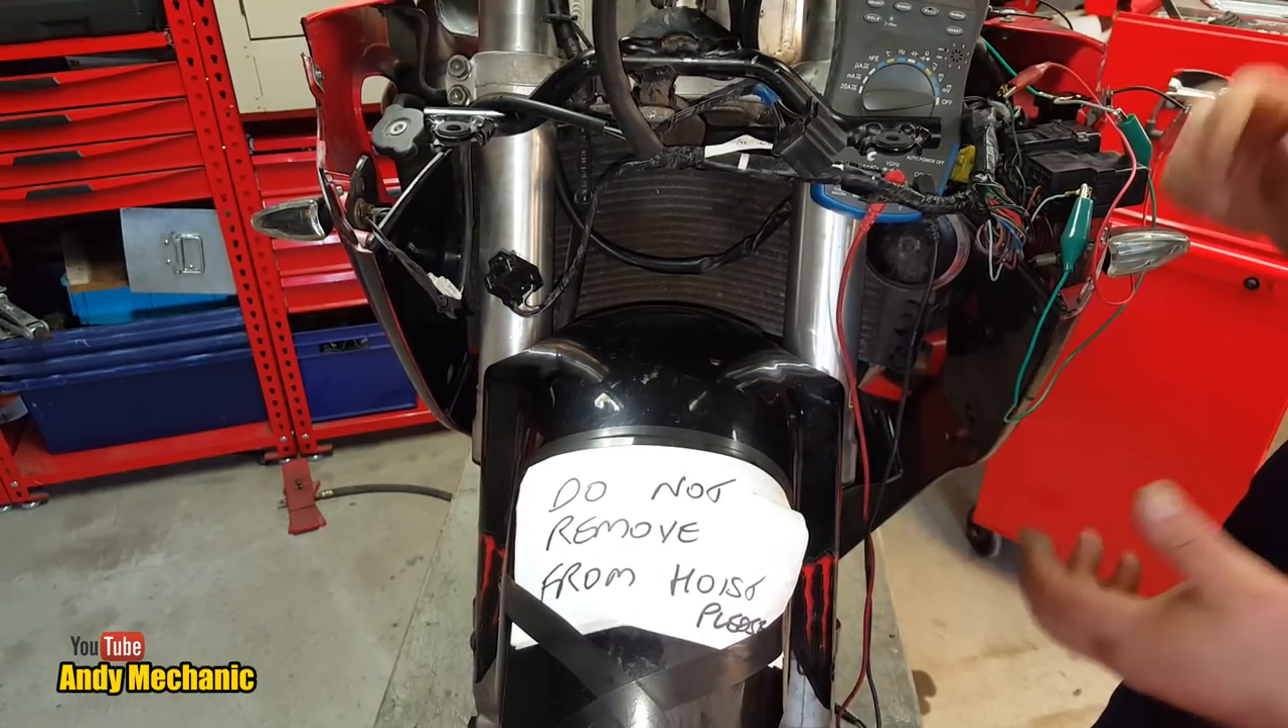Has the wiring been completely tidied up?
No.